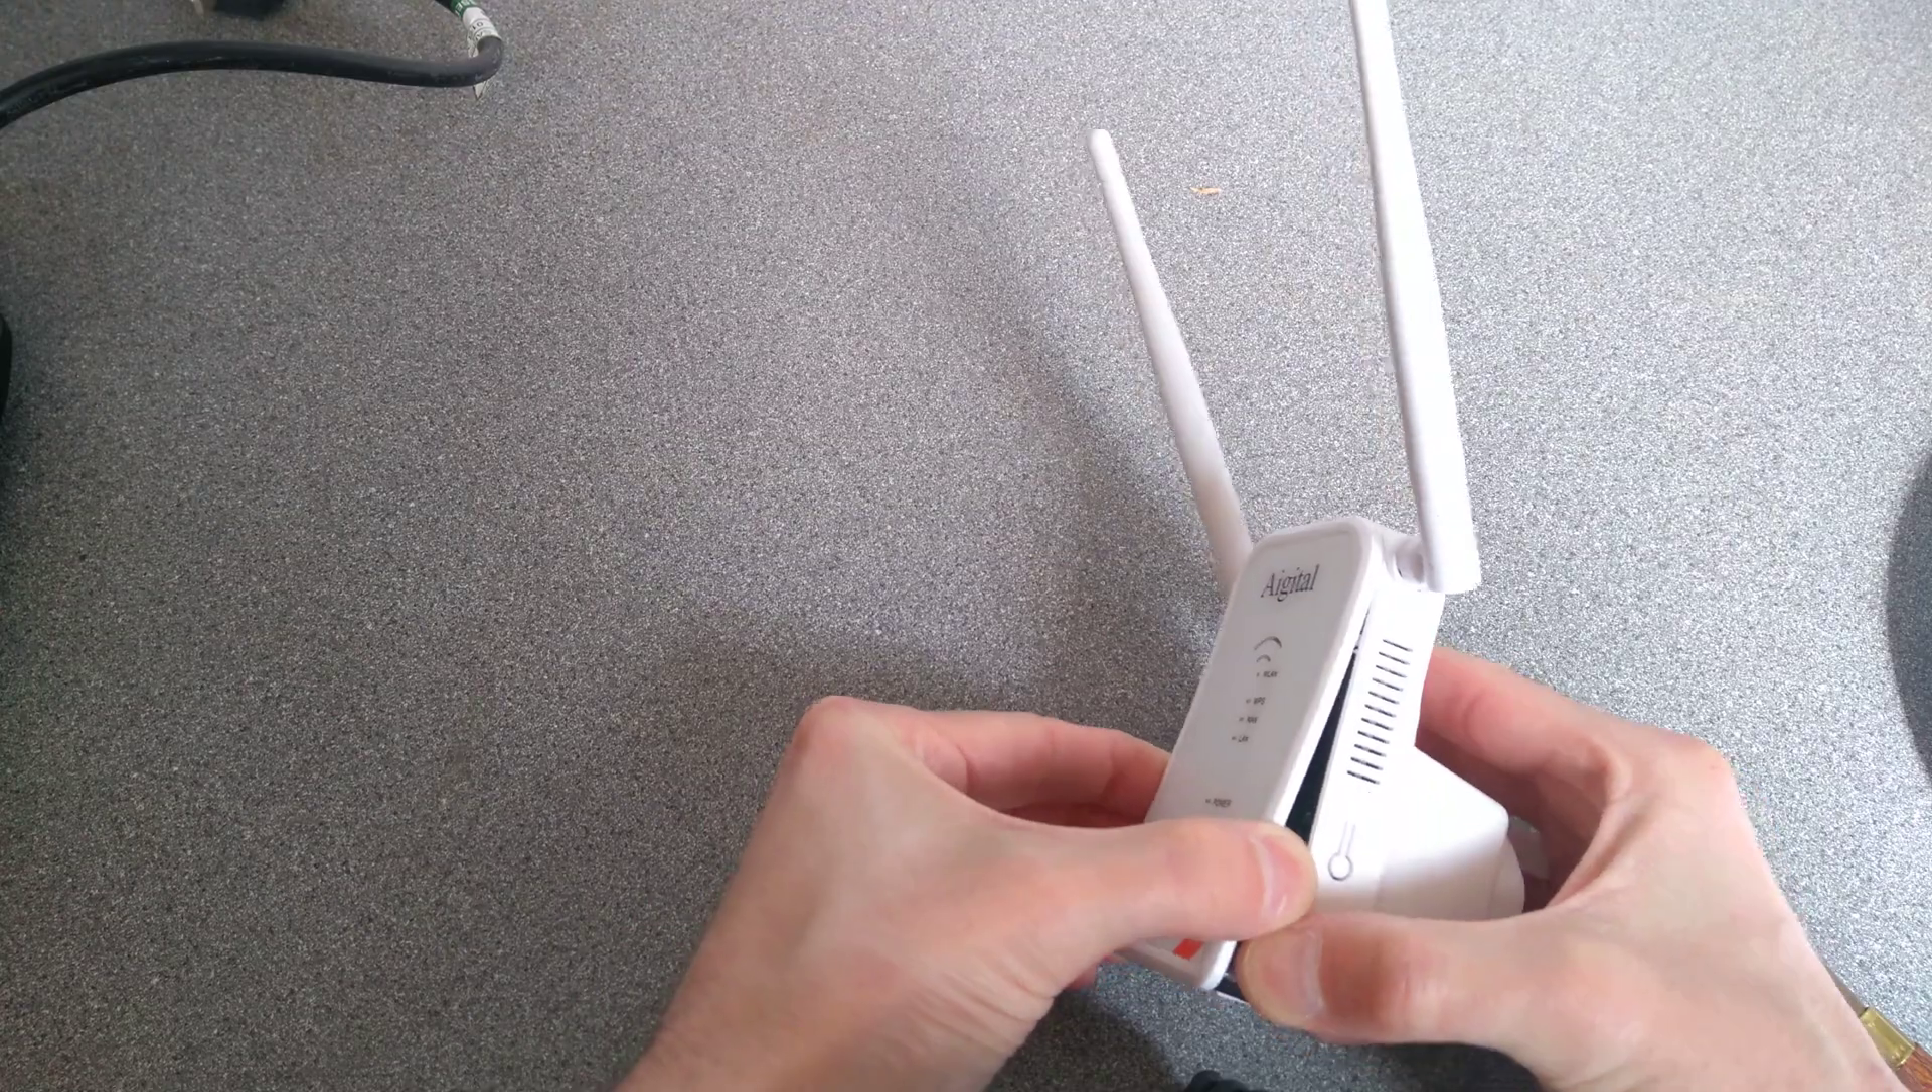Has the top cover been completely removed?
No.